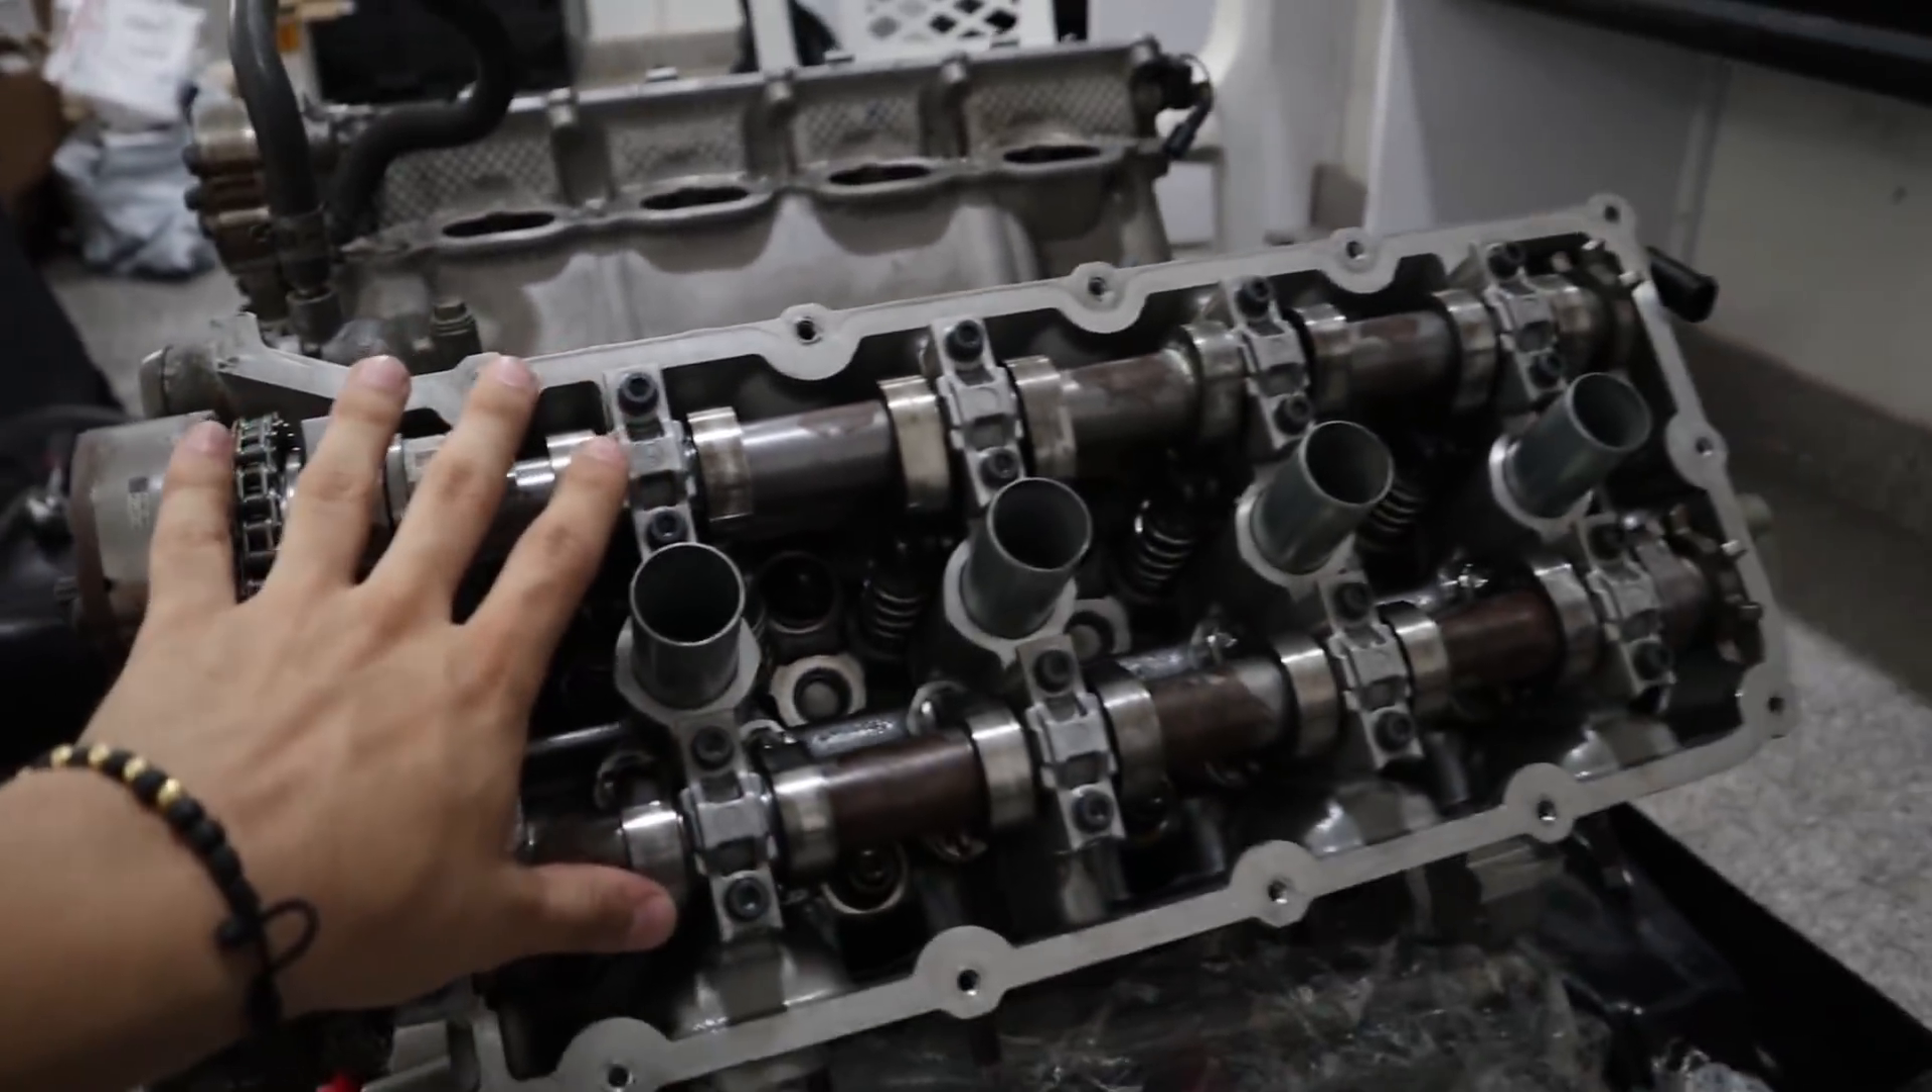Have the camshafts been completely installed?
Yes.